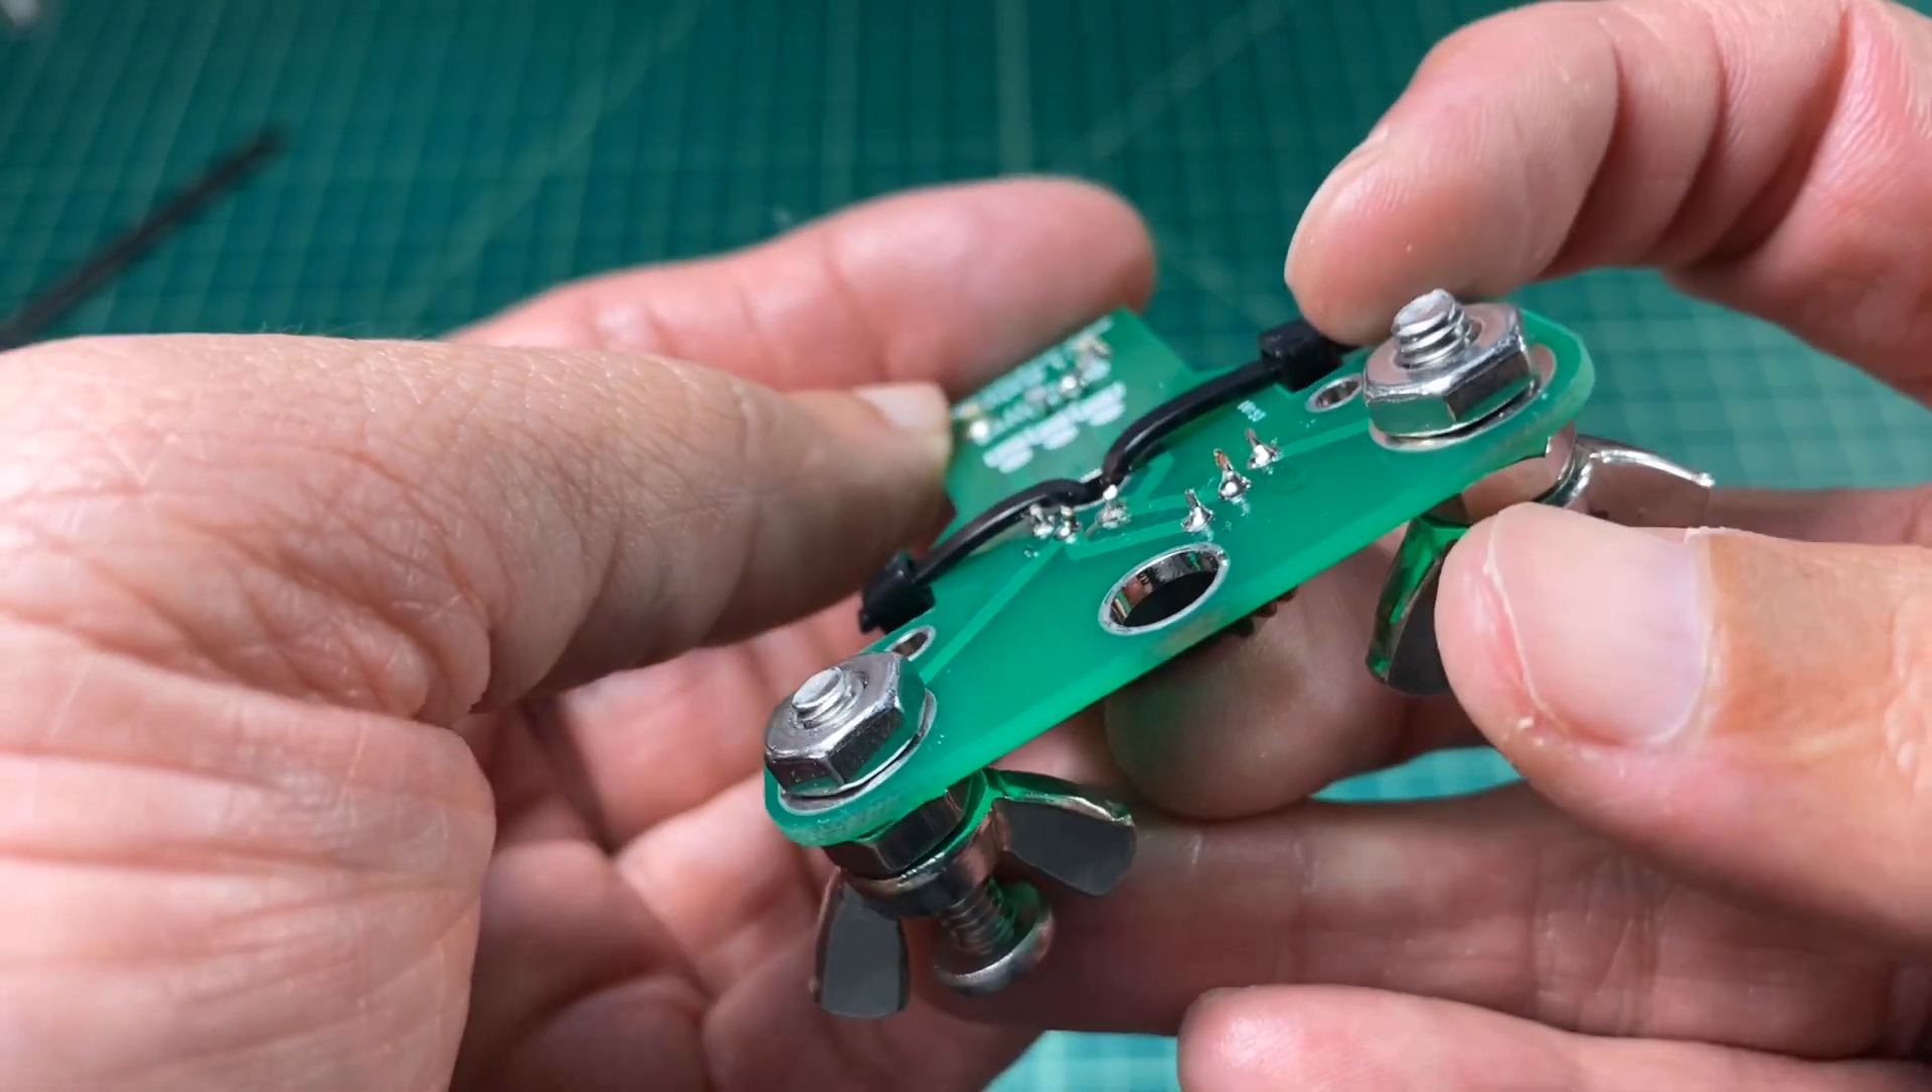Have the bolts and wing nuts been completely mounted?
Yes.